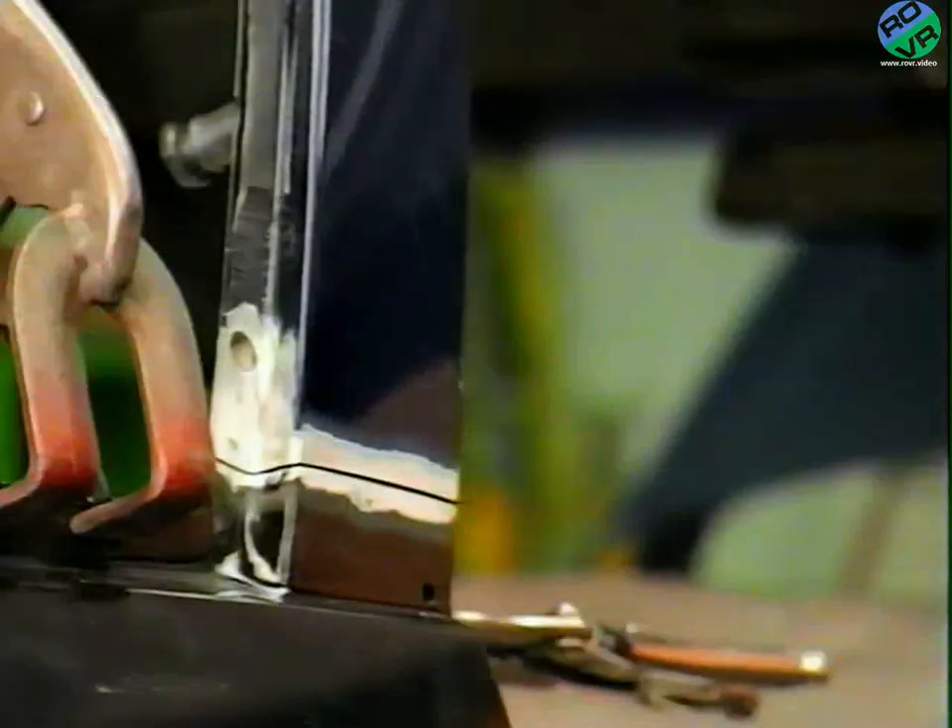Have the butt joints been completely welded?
No.